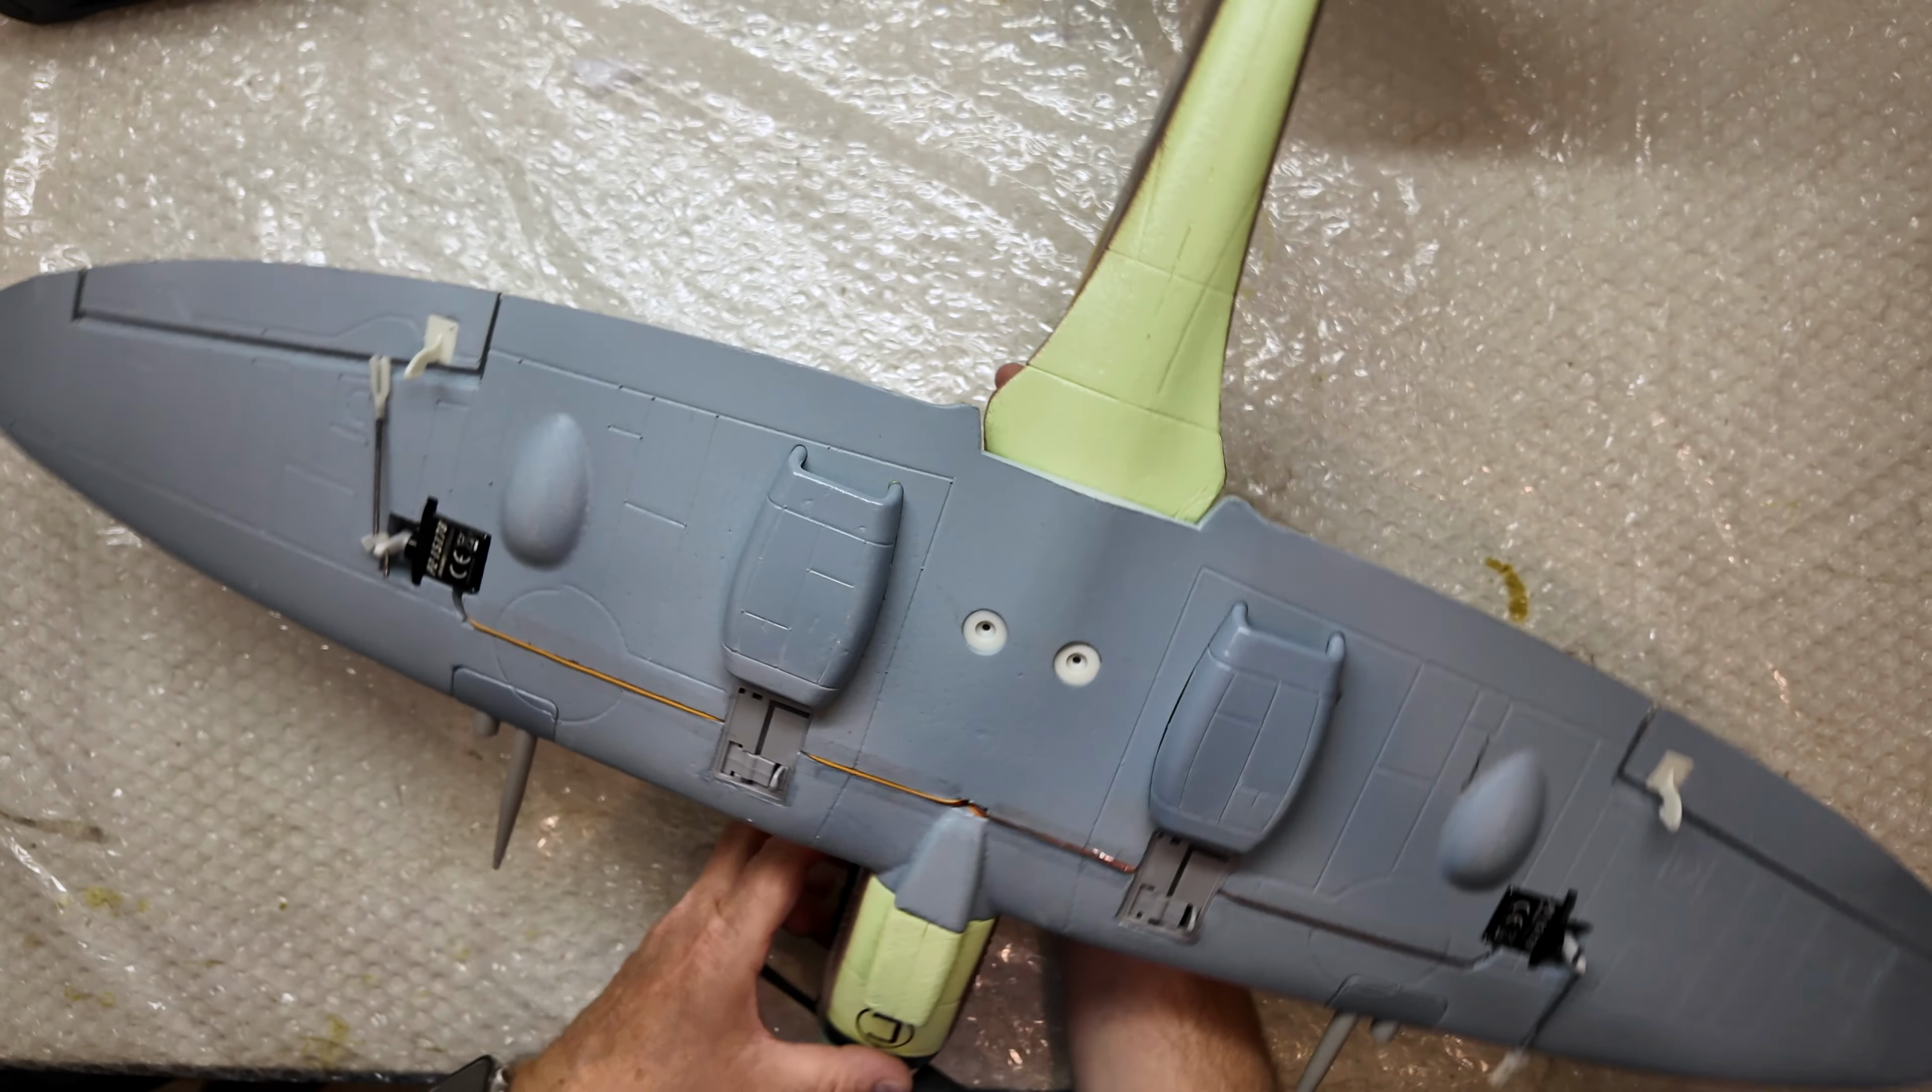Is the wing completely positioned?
Yes.